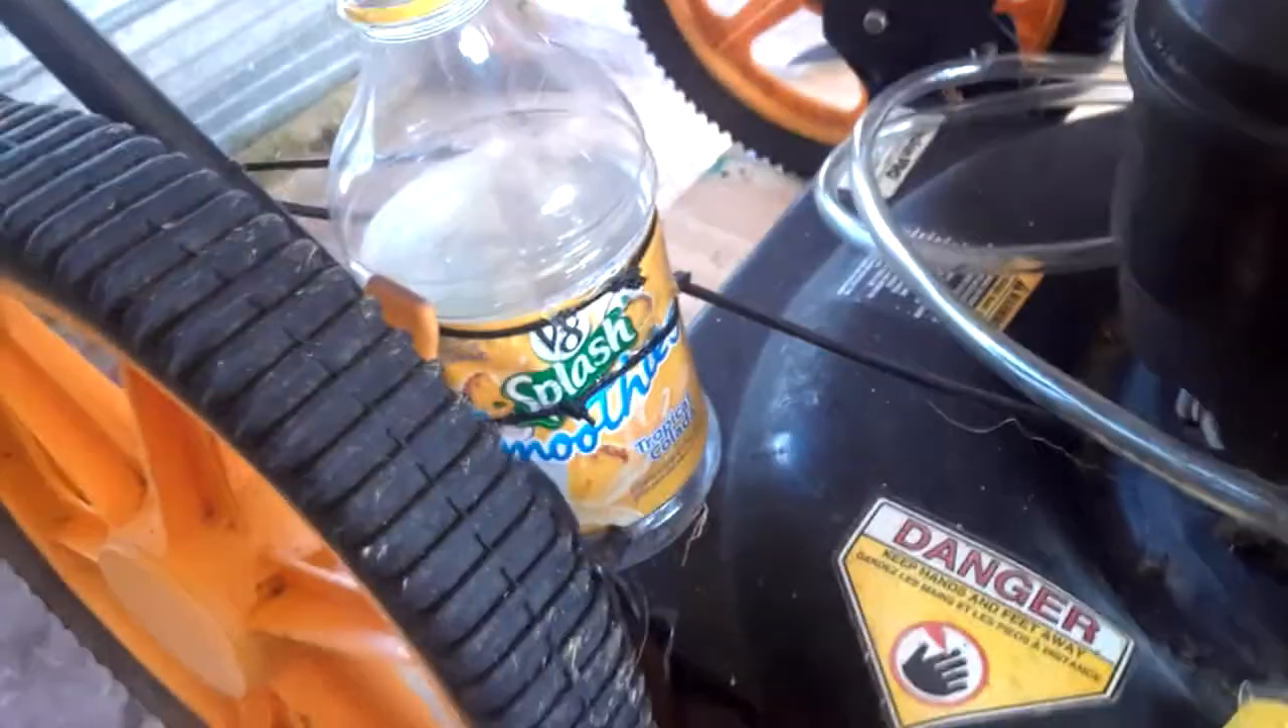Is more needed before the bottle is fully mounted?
No.